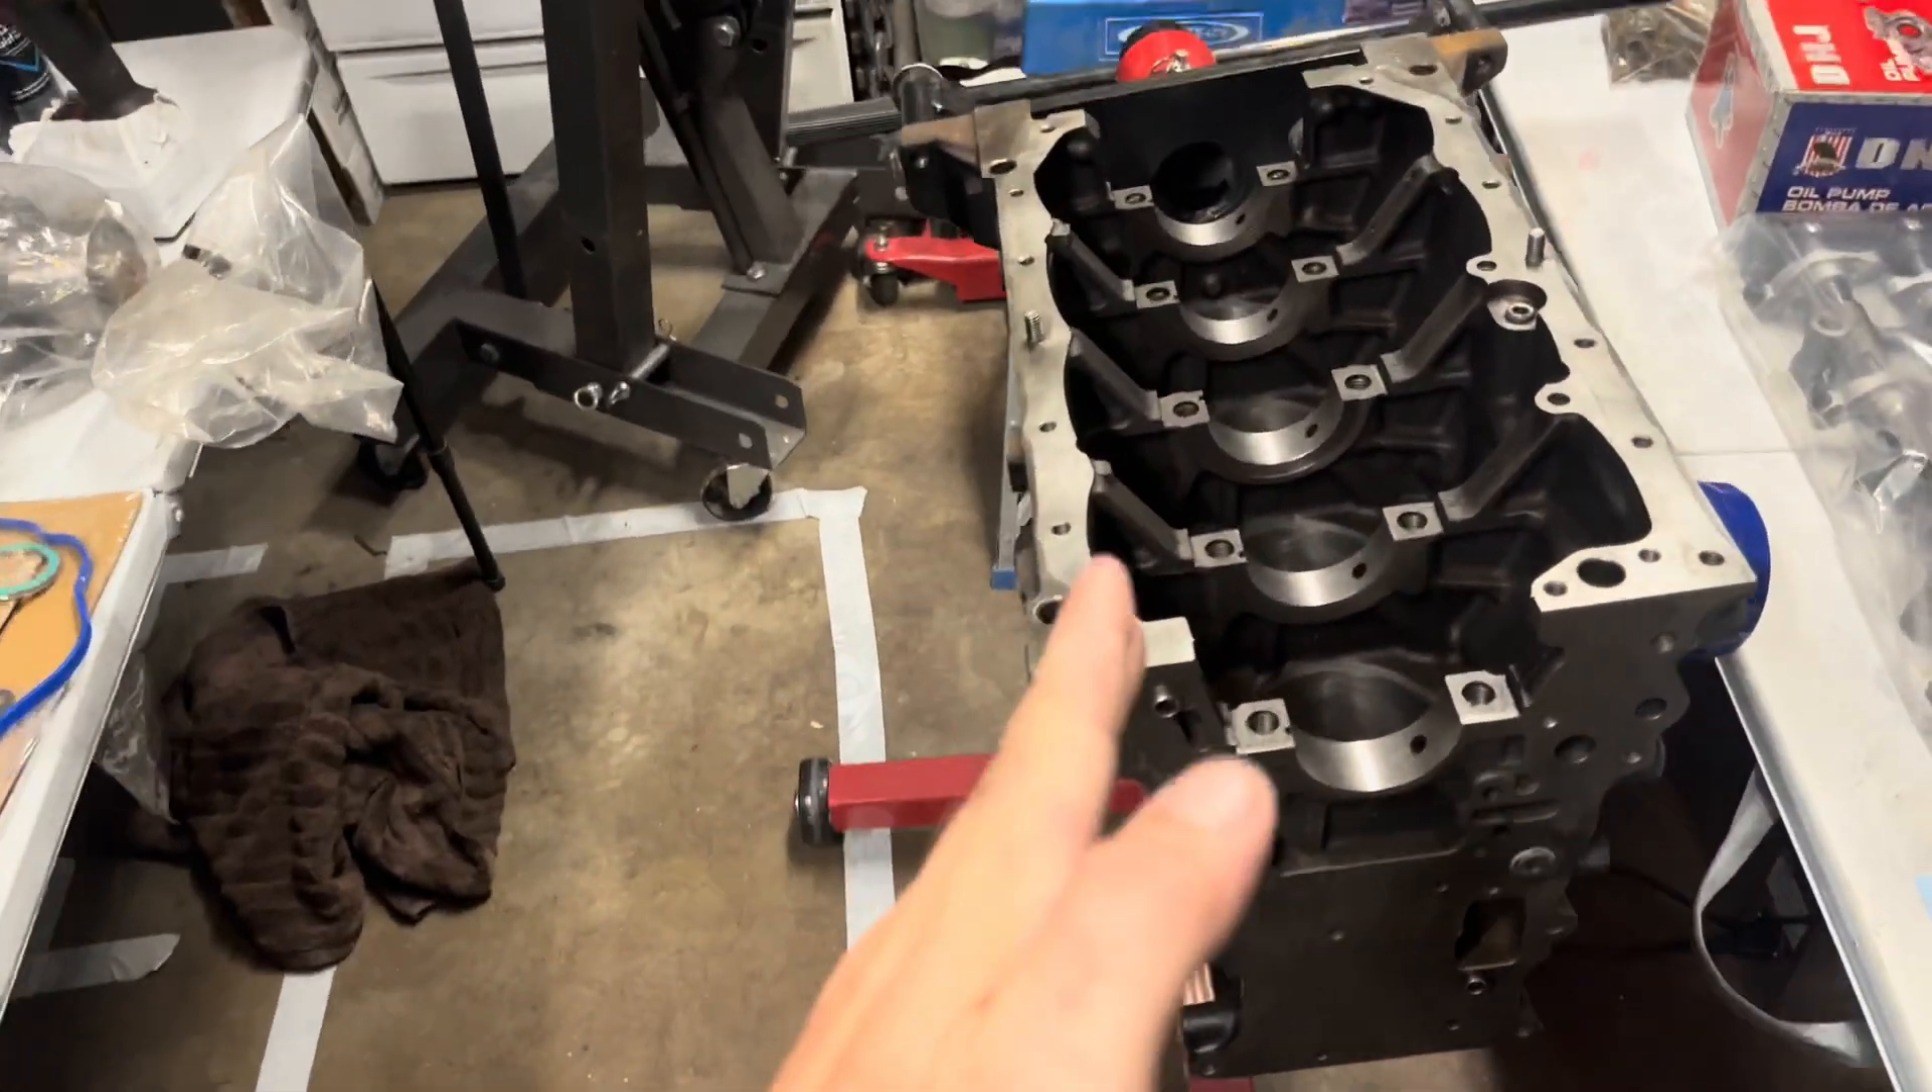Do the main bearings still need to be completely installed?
Yes.